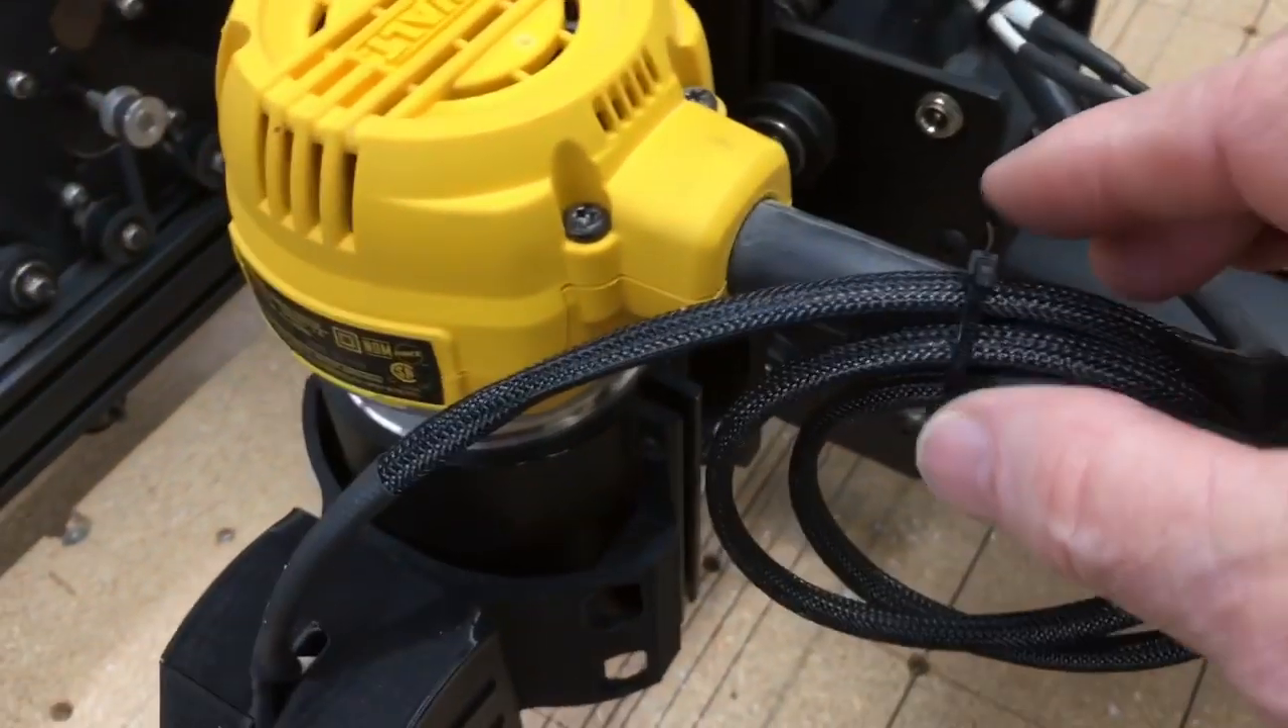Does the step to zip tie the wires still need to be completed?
No.